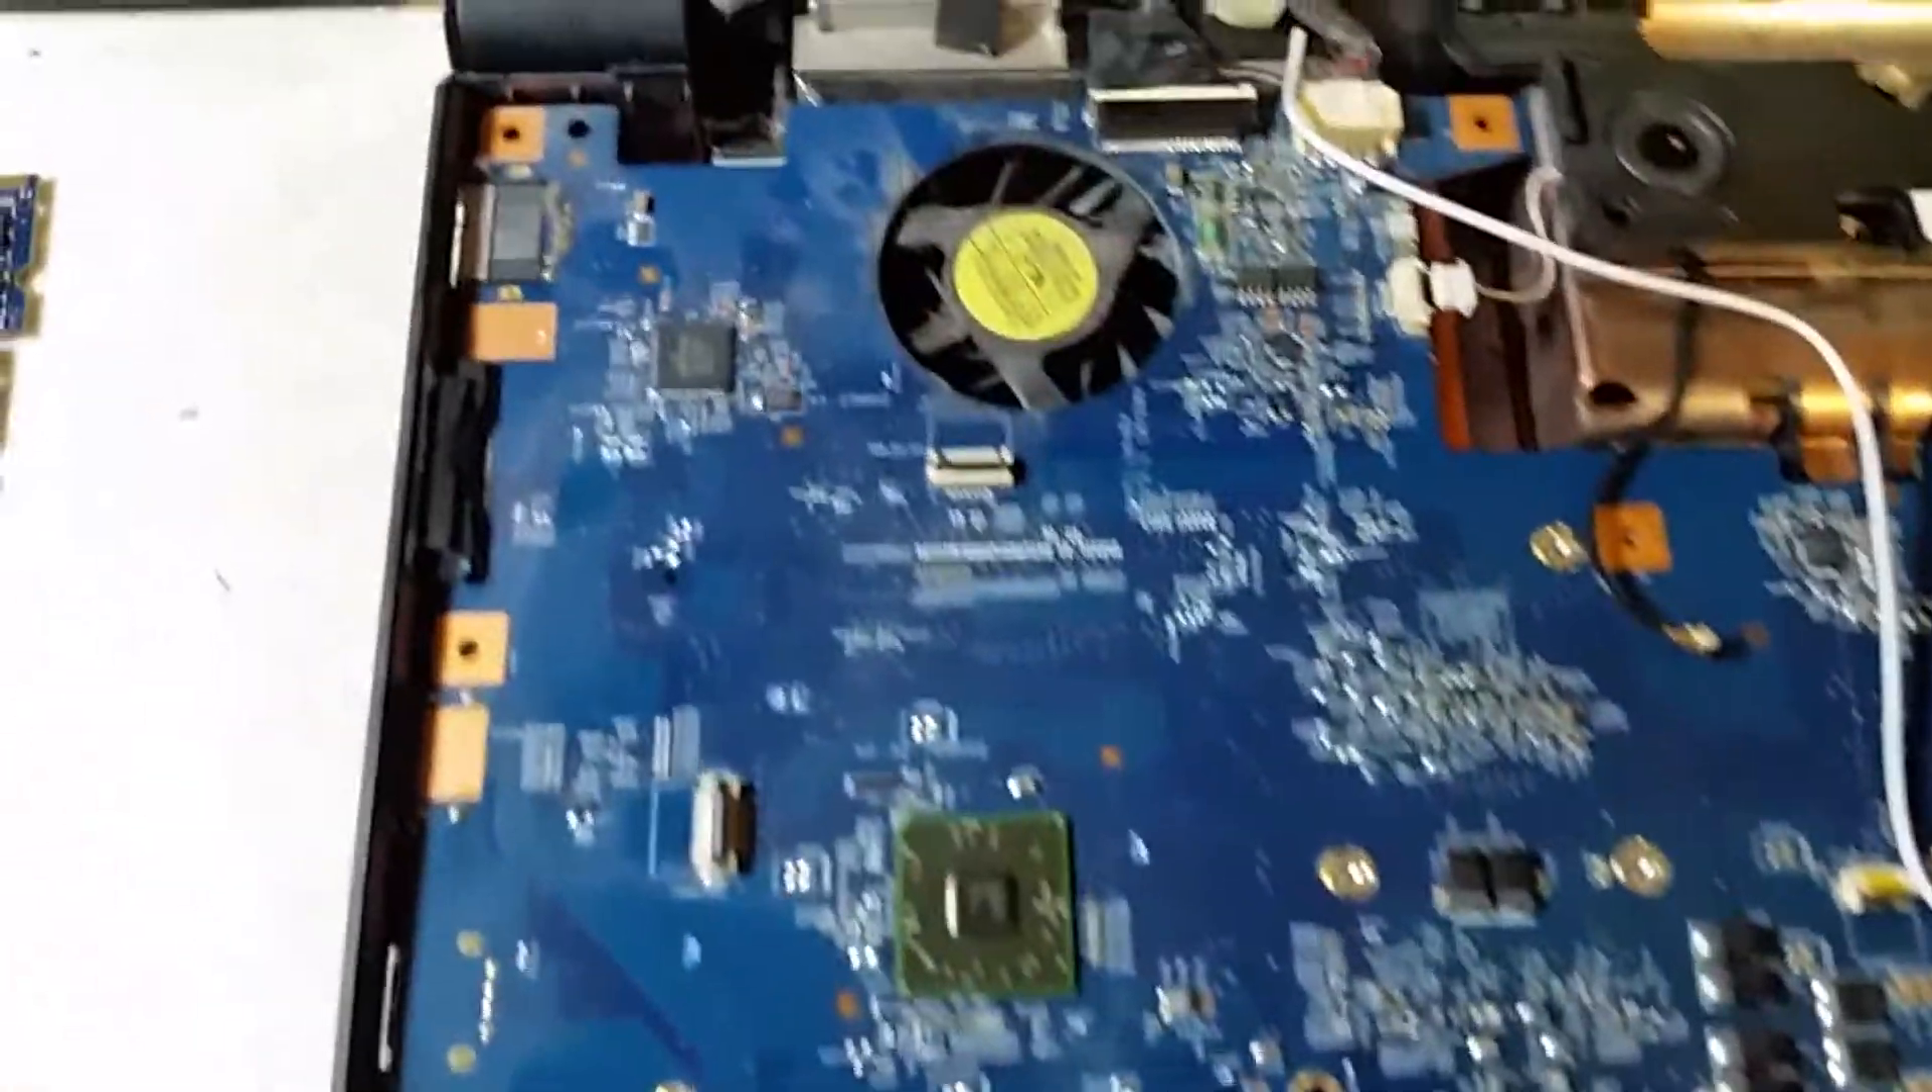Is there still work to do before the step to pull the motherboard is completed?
Yes.